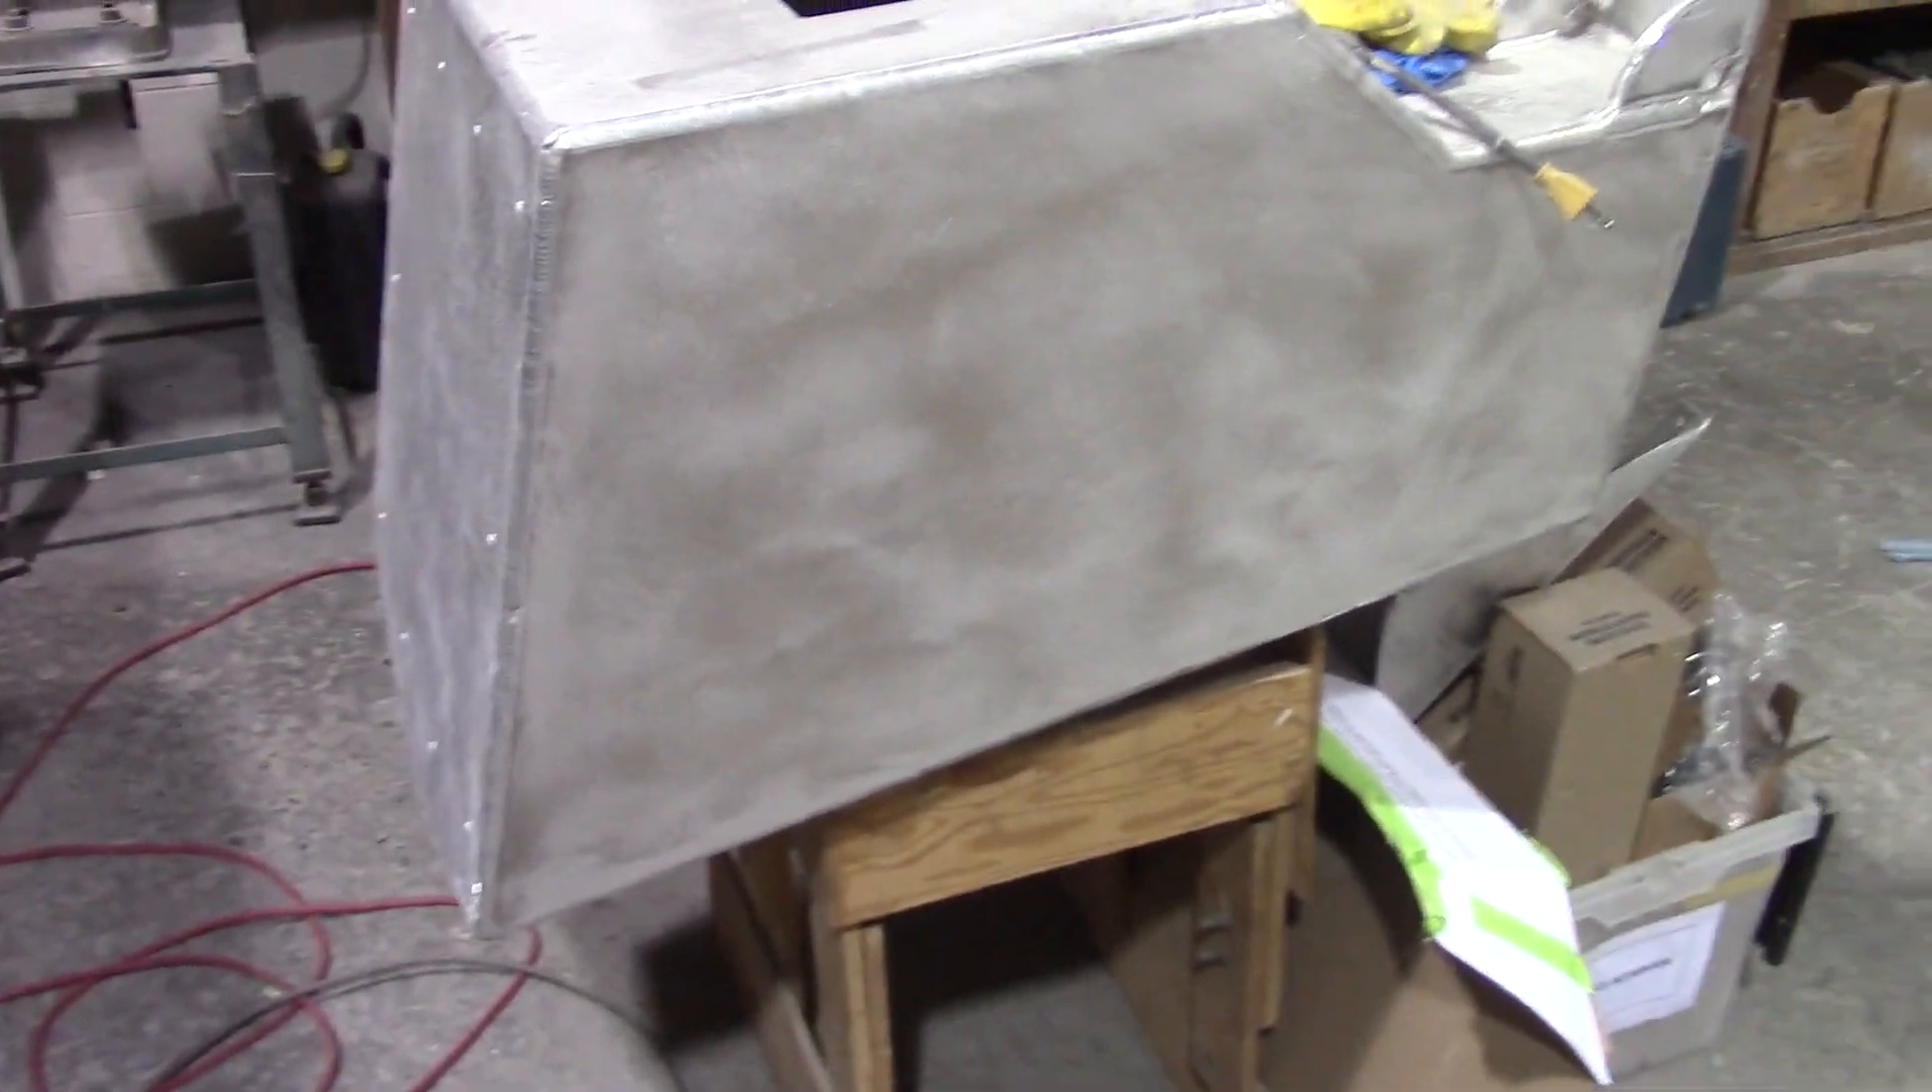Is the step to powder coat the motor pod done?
No.